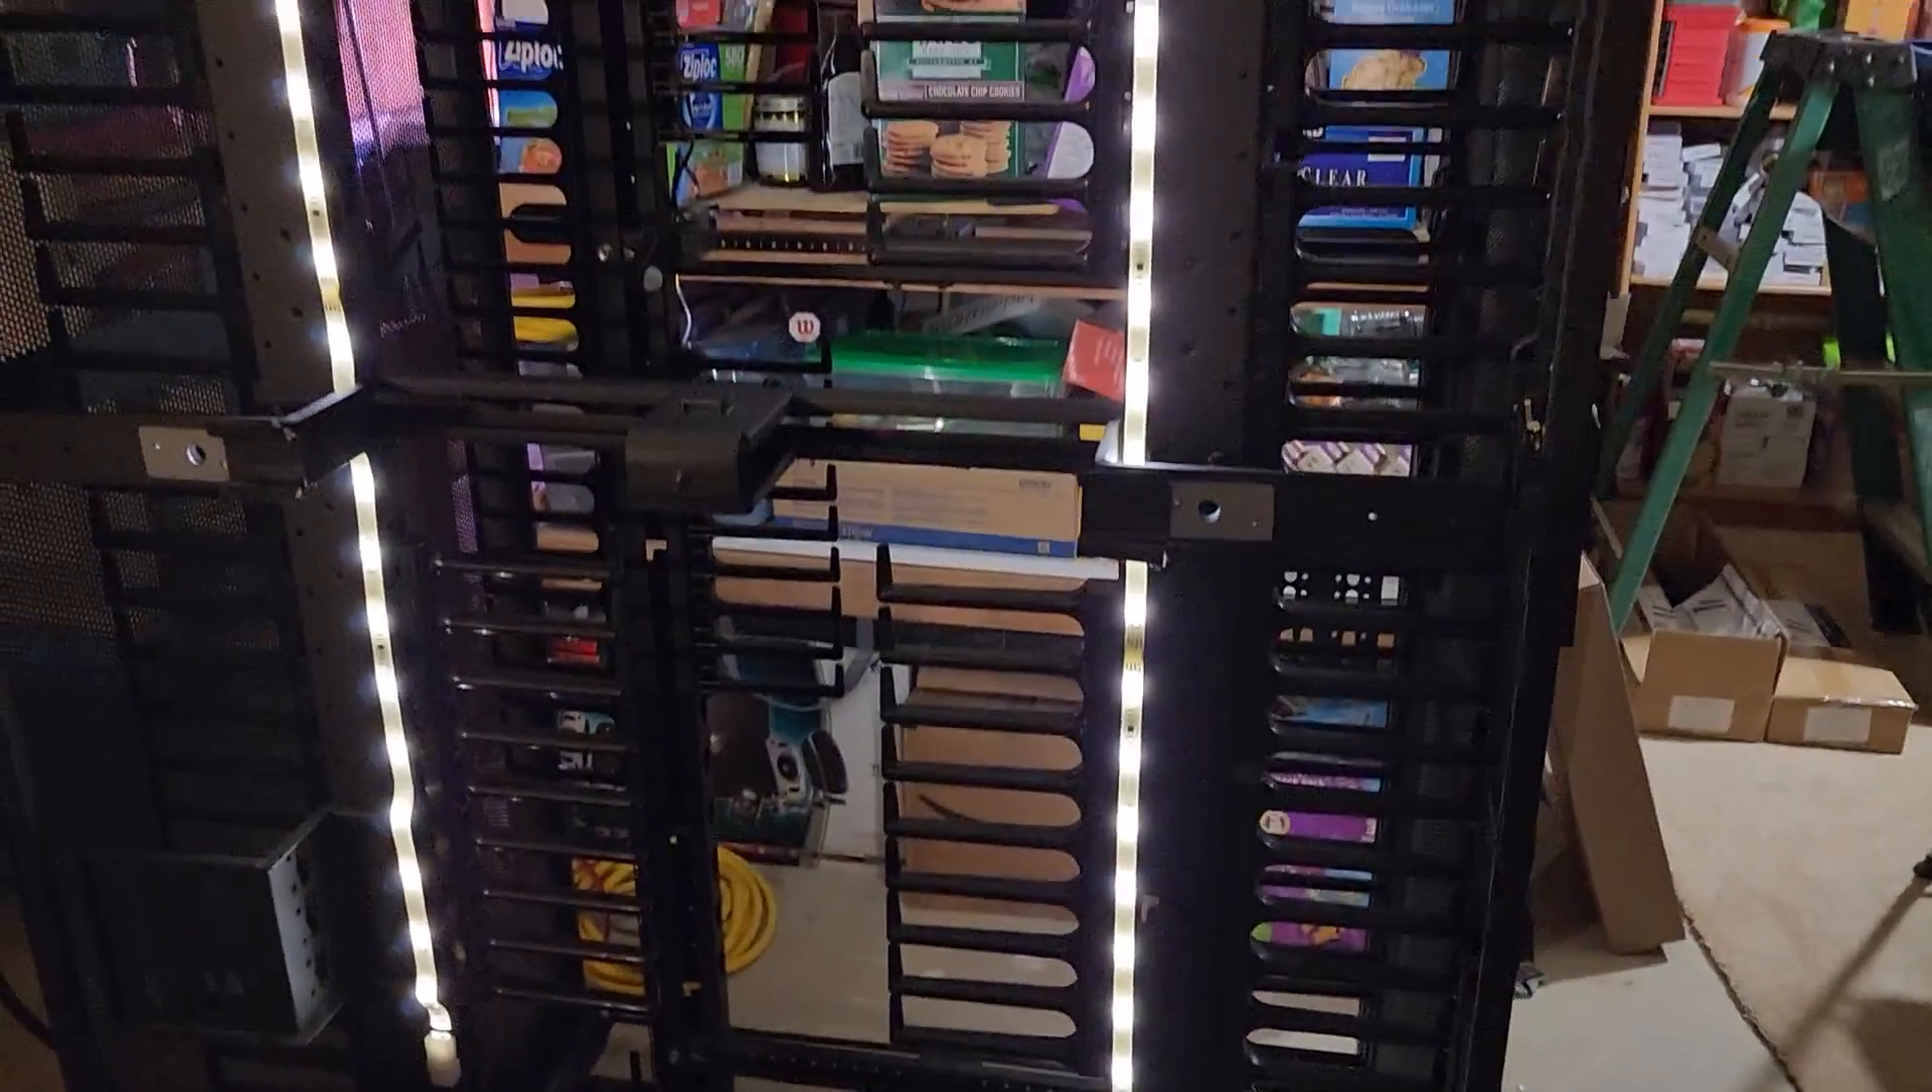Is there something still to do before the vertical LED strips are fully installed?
No.